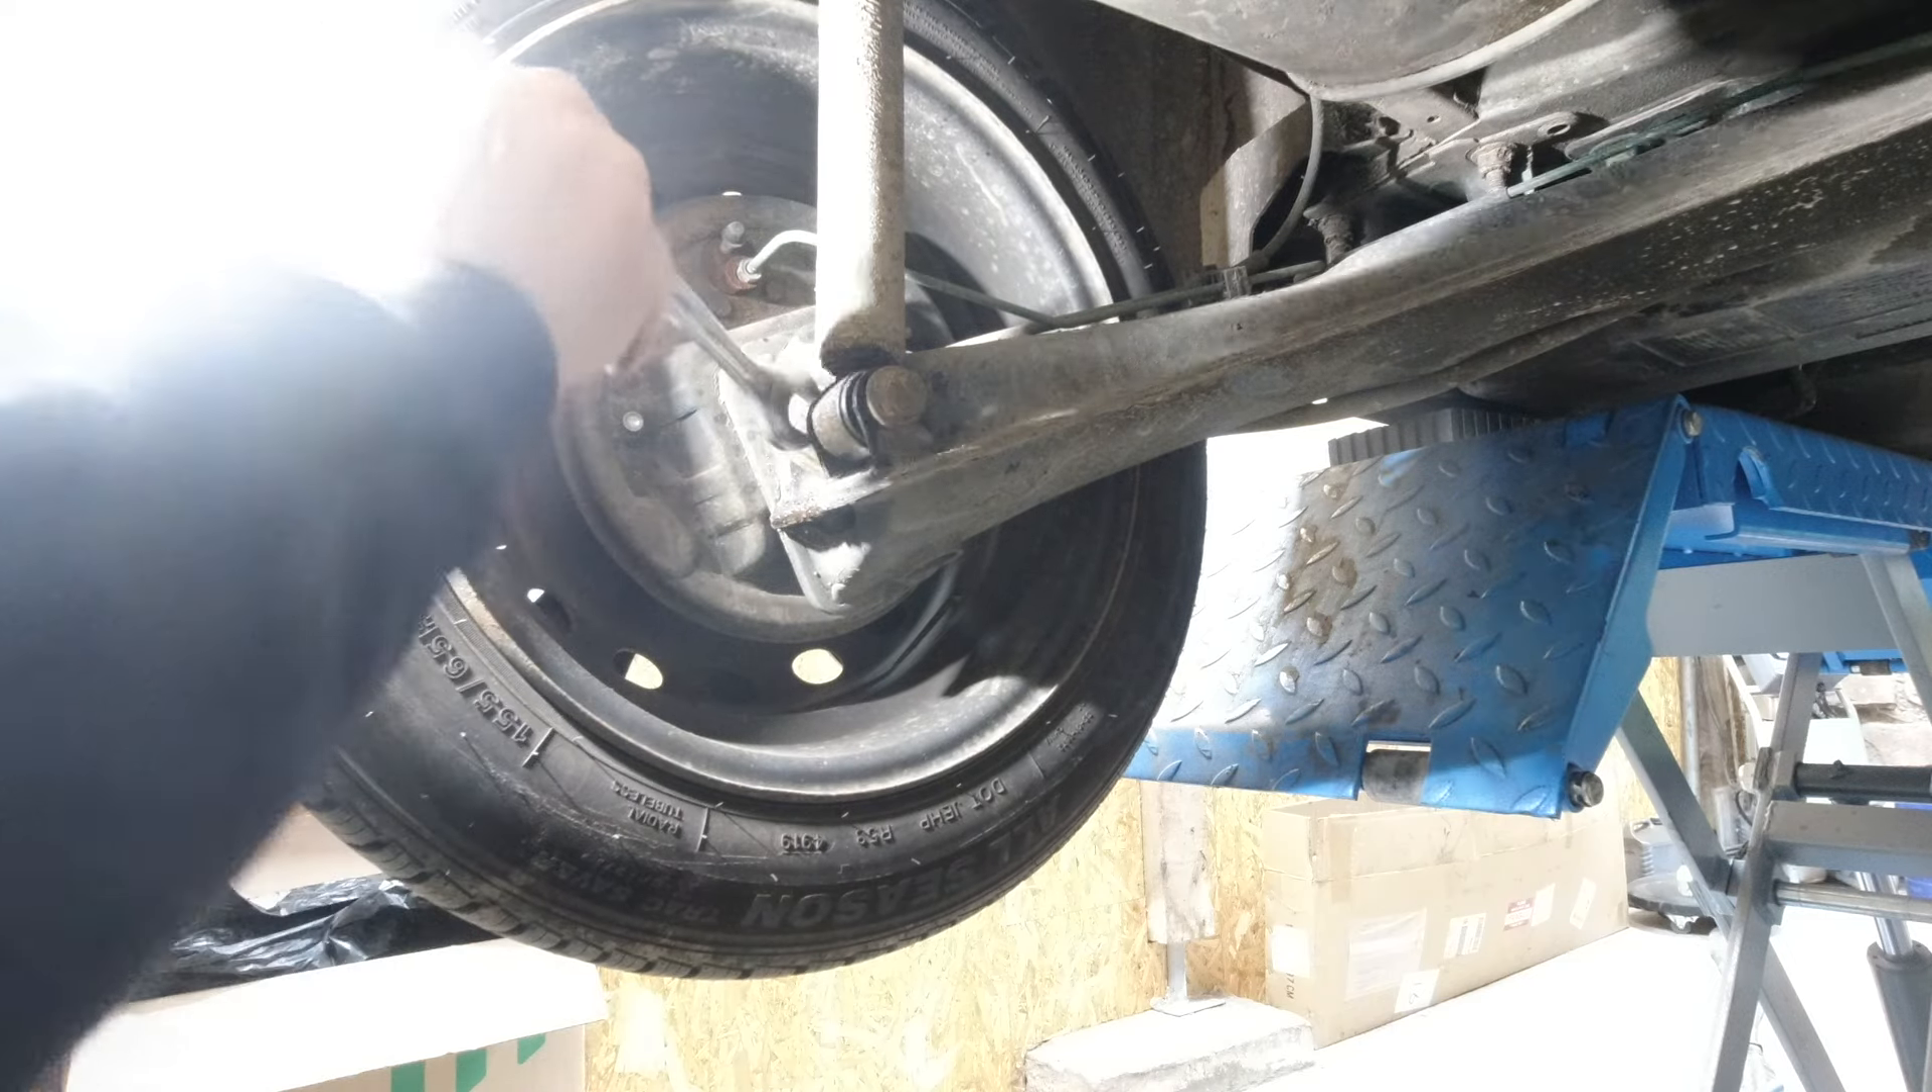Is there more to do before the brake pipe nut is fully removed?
Yes.